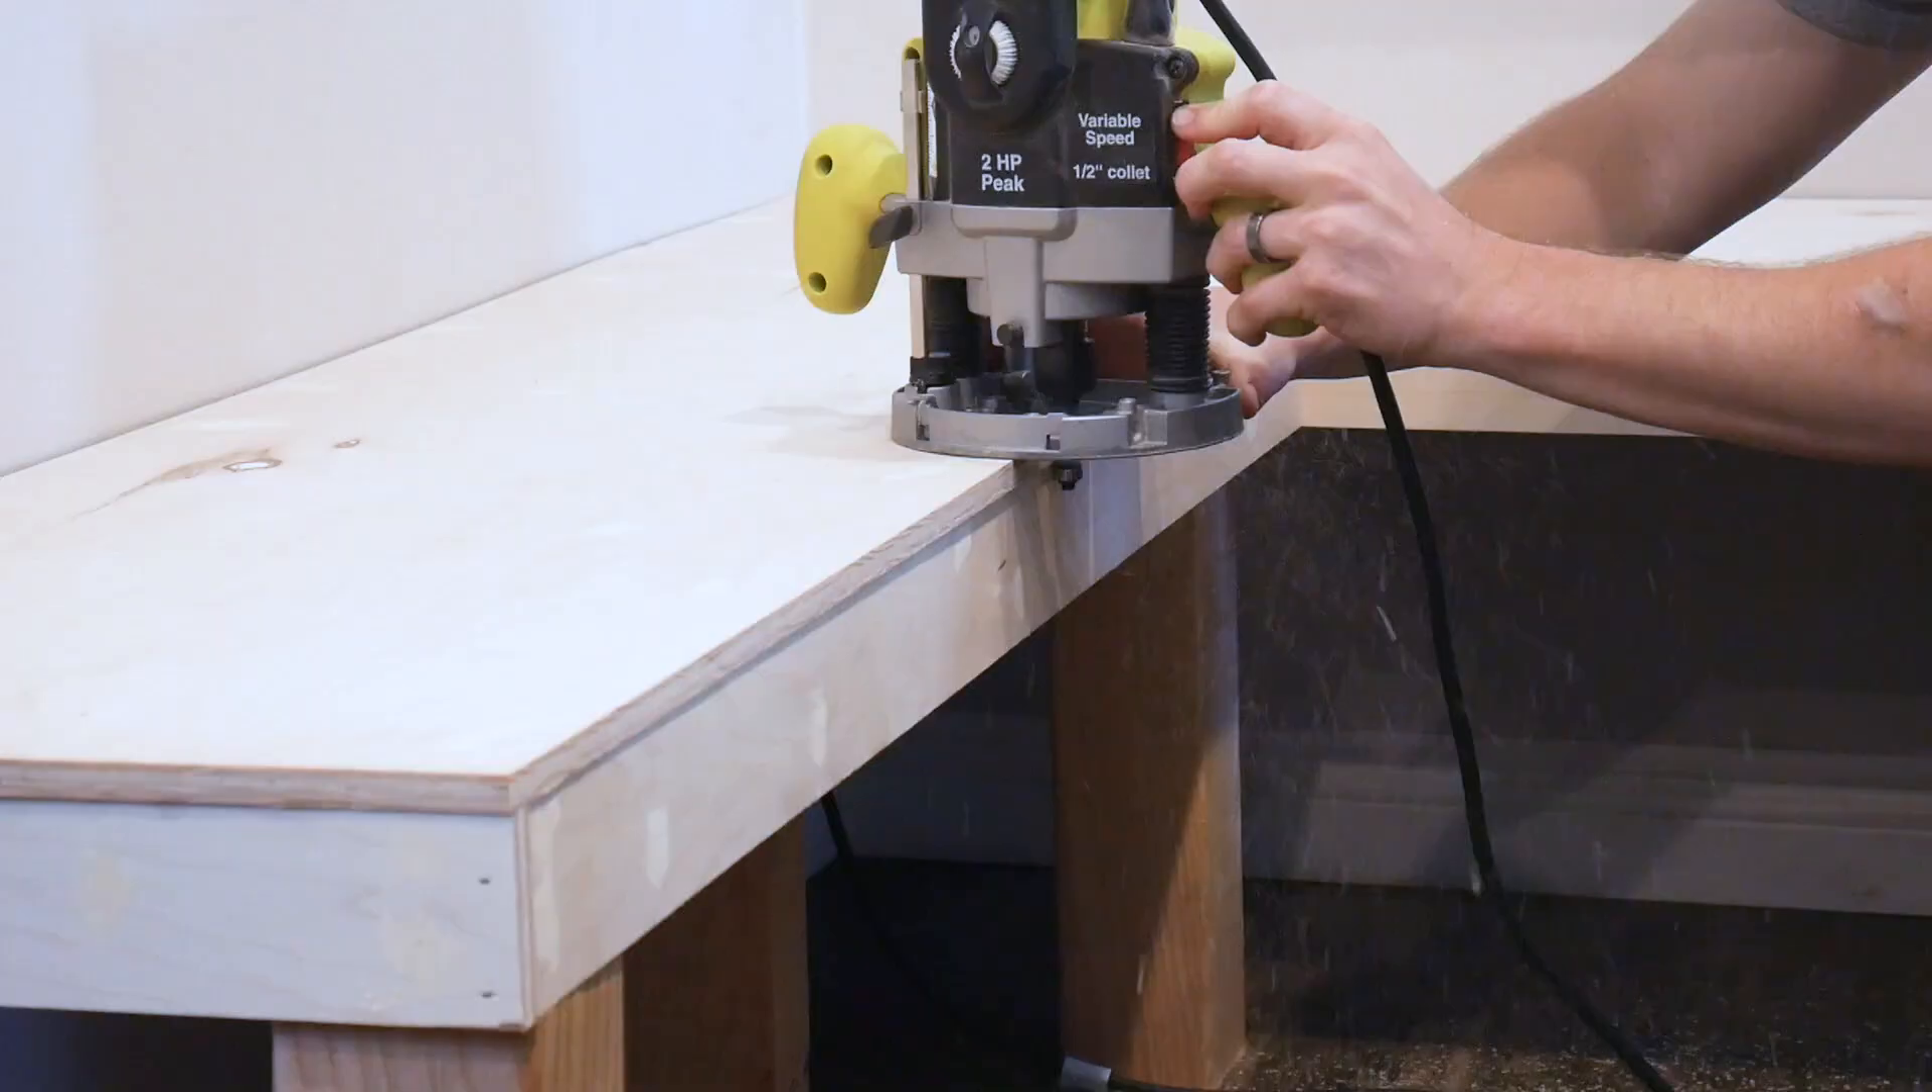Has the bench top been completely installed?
Yes.